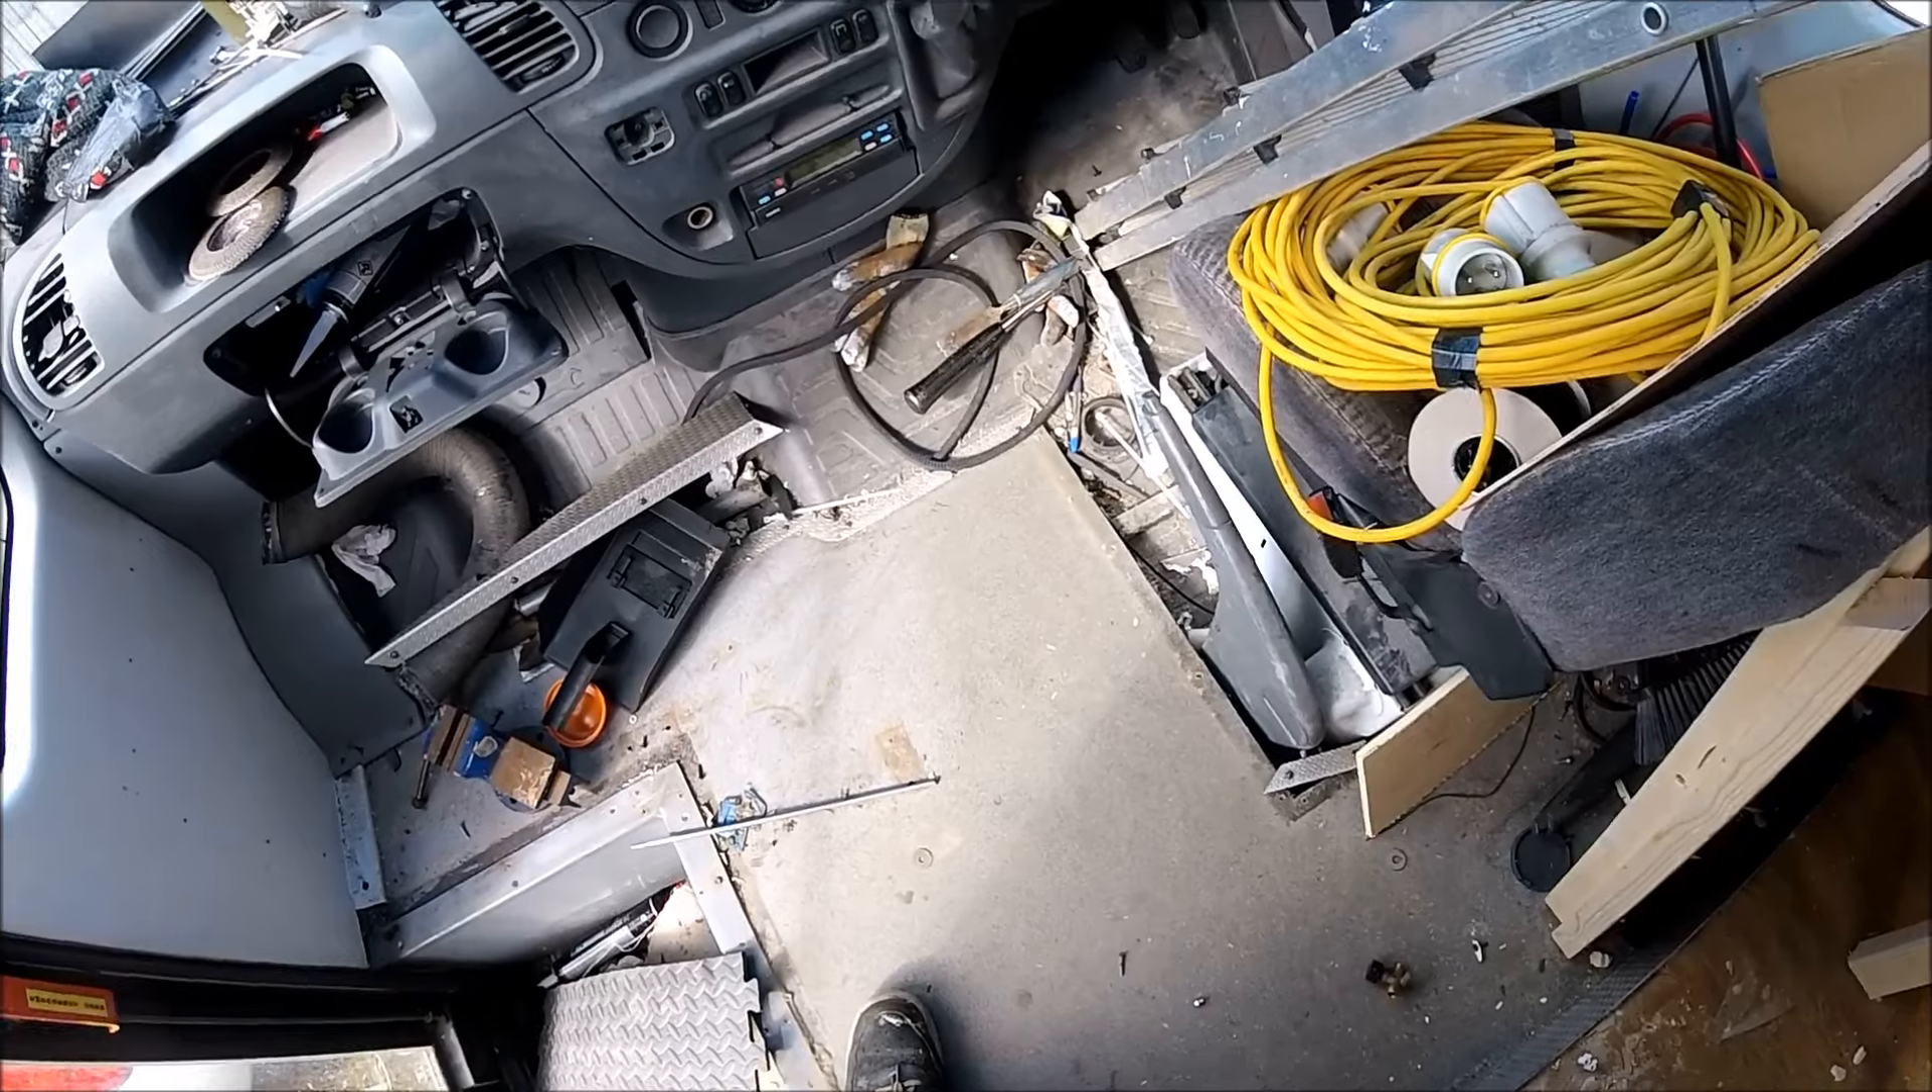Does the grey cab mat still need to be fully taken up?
Yes.